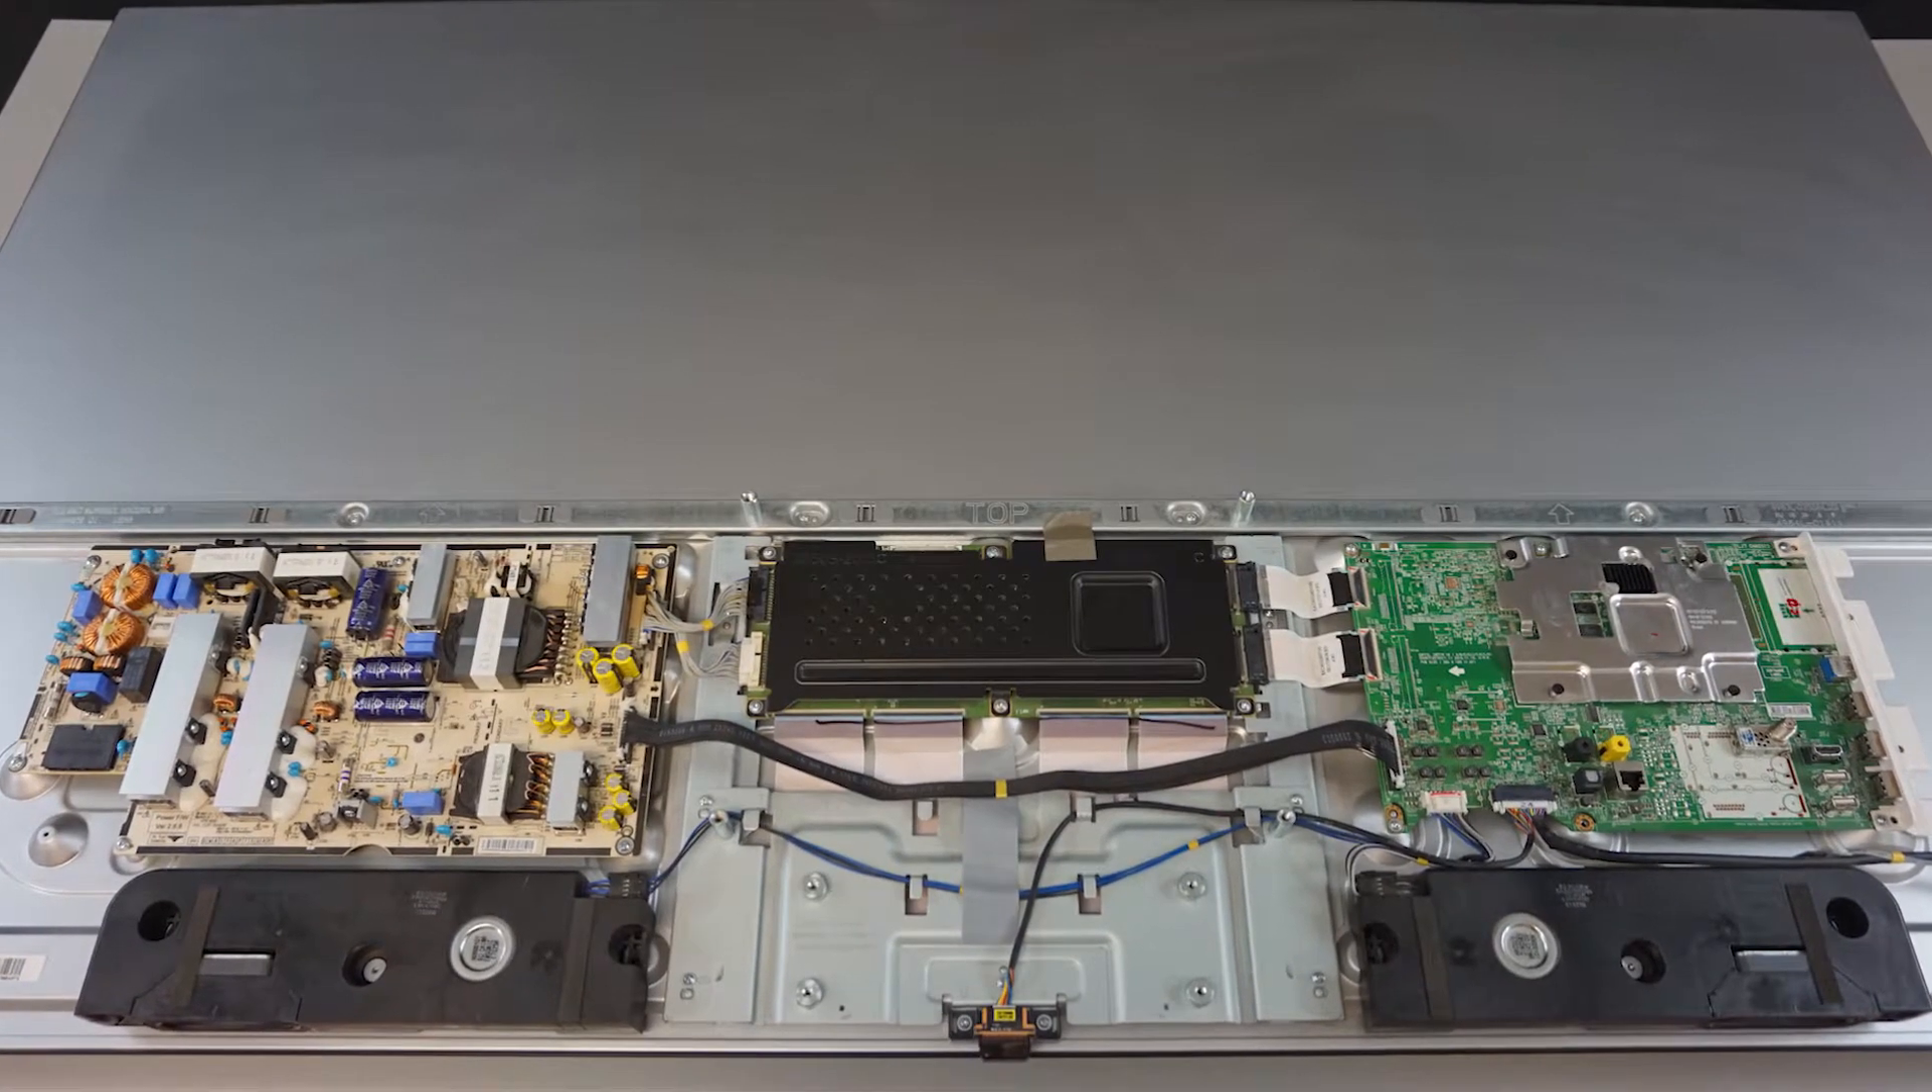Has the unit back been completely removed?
Yes.